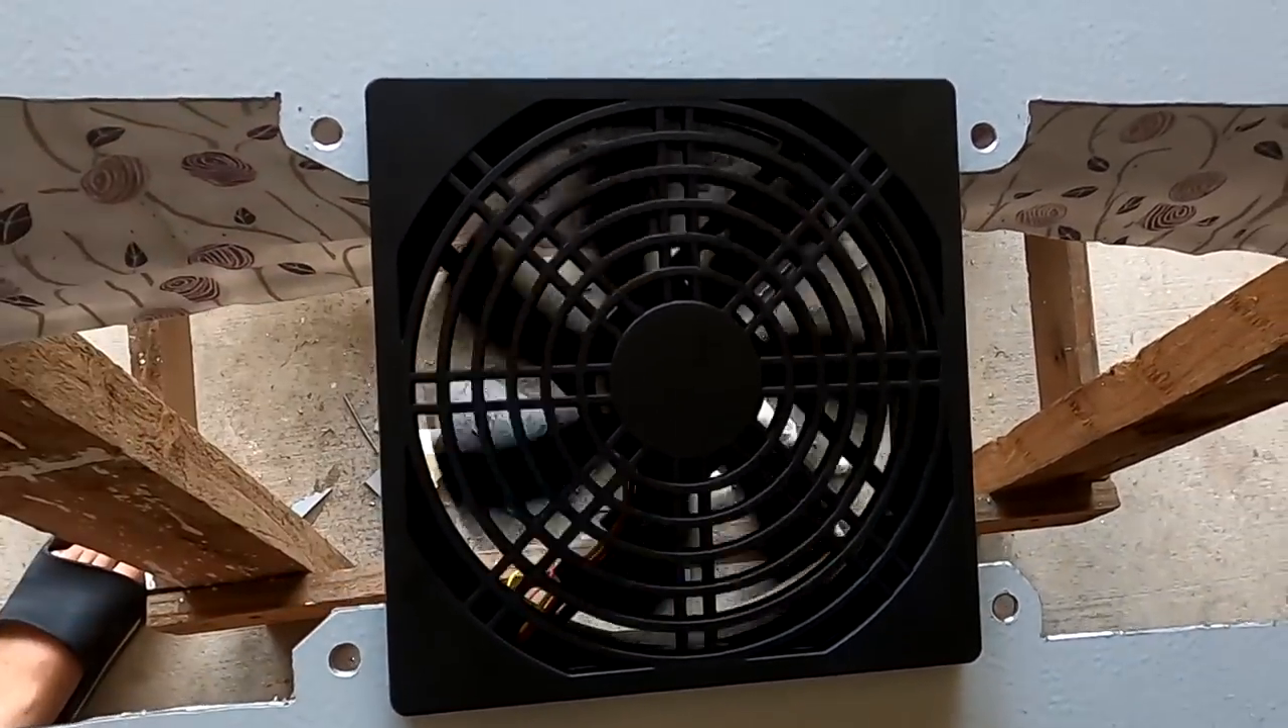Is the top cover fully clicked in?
Yes.